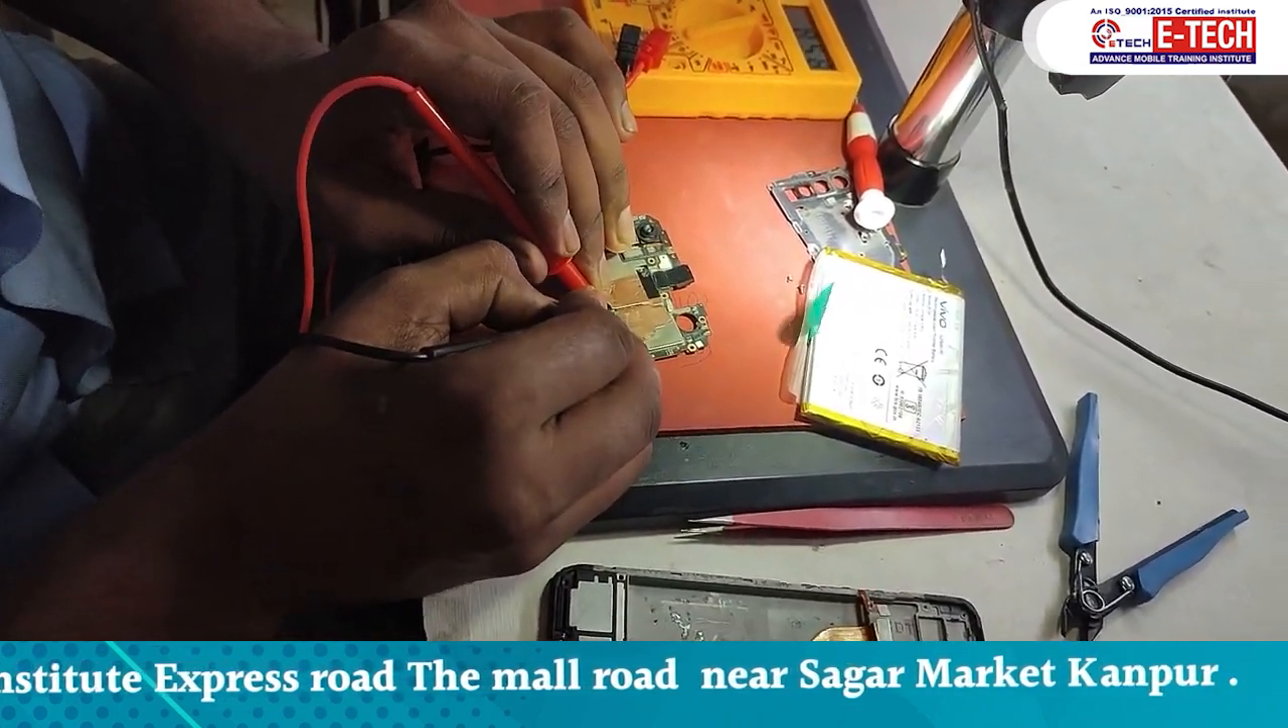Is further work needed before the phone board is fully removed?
No.